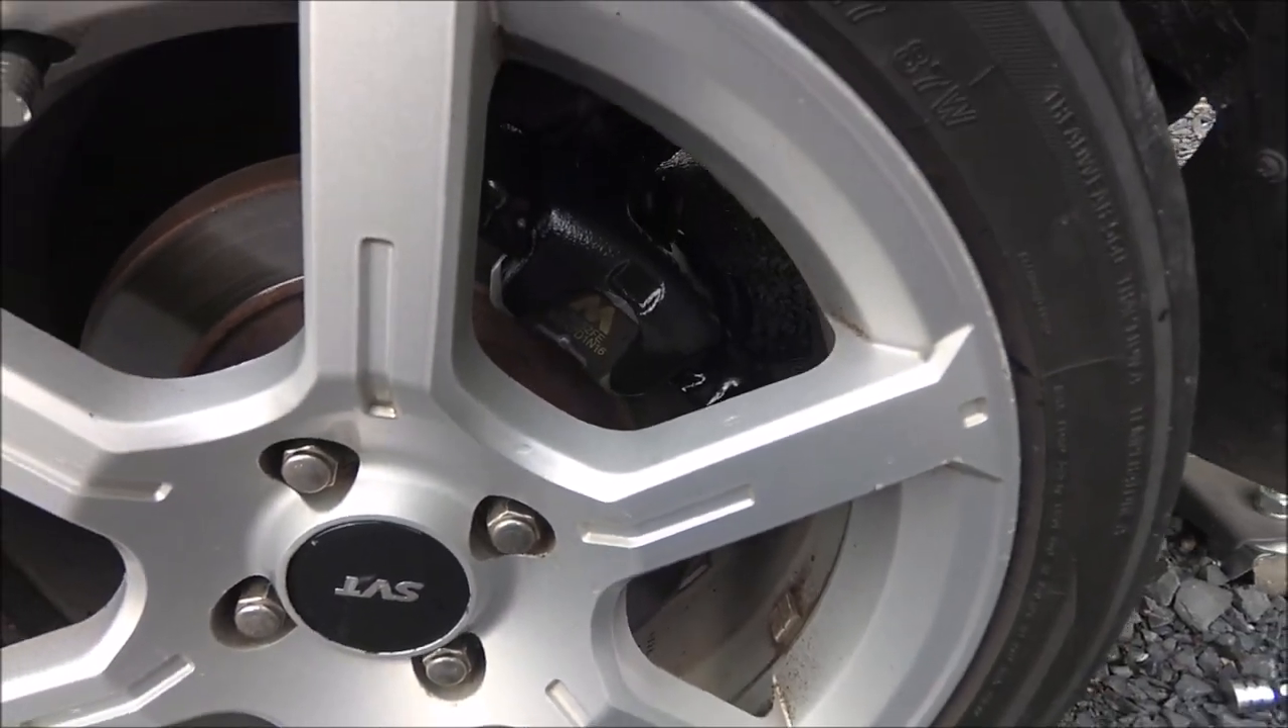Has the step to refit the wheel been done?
Yes.